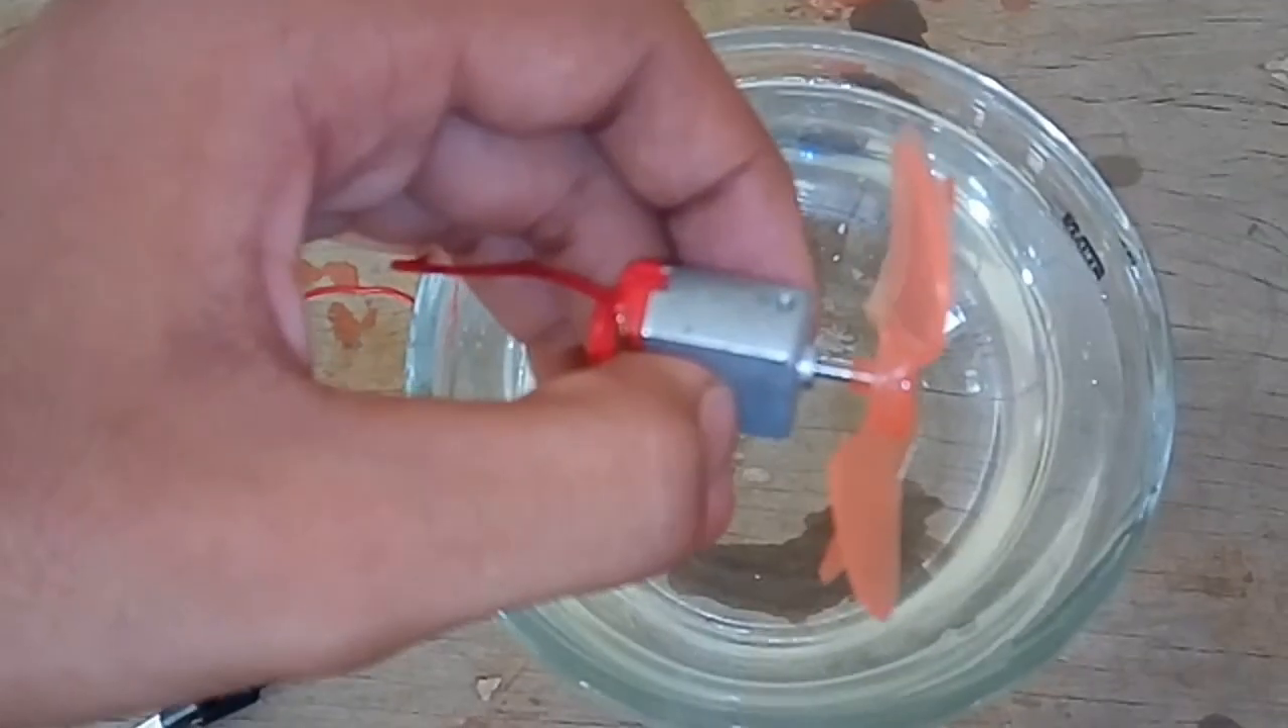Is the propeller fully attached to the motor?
Yes.